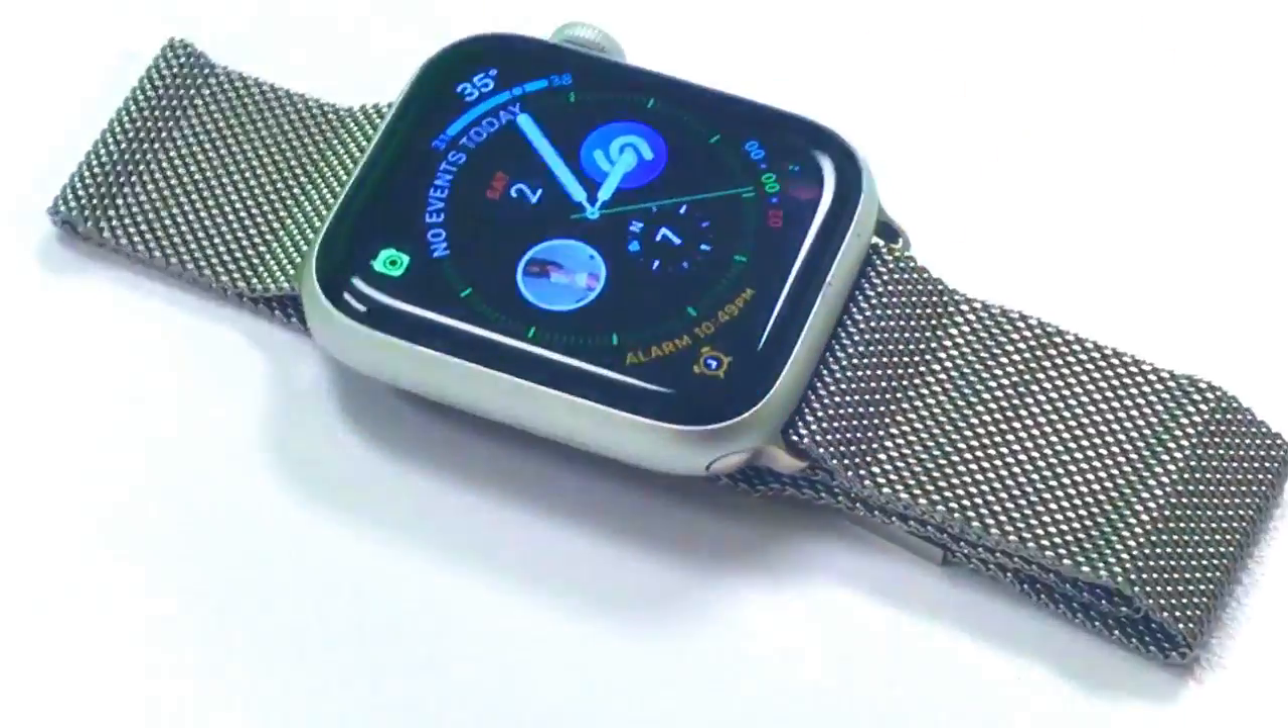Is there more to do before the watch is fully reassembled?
No.